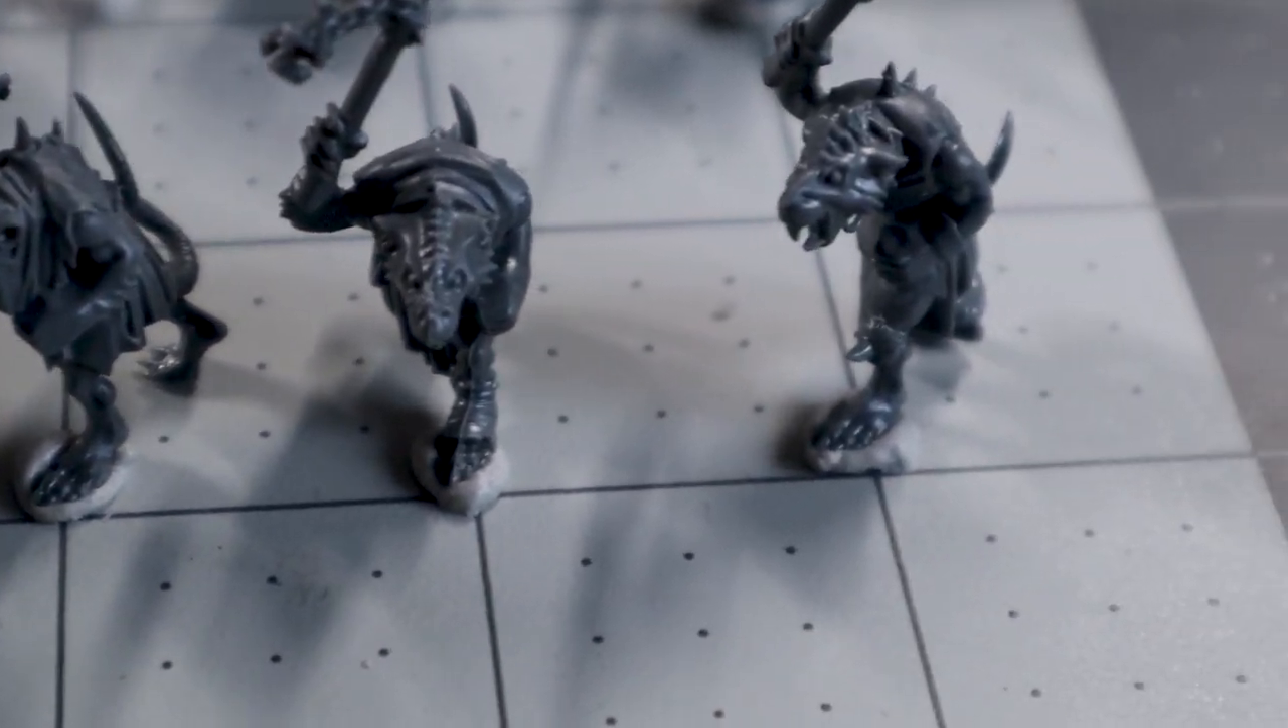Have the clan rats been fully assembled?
Yes.